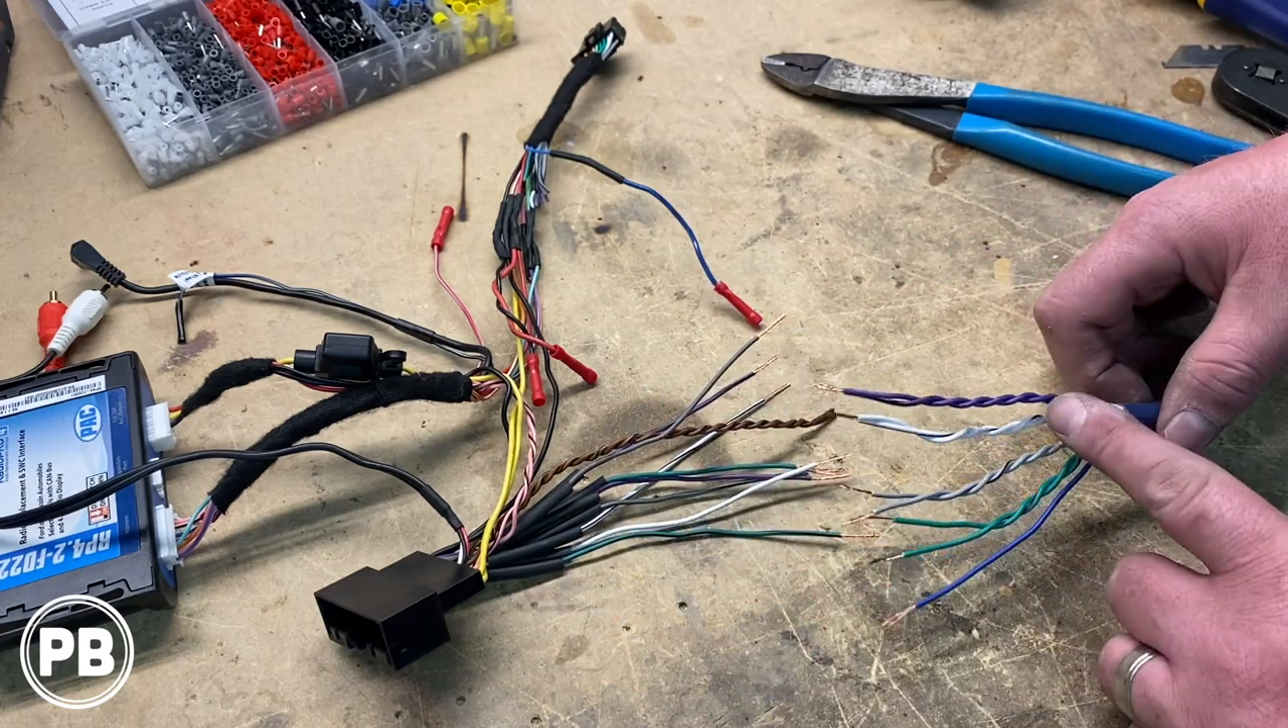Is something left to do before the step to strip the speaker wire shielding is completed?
No.